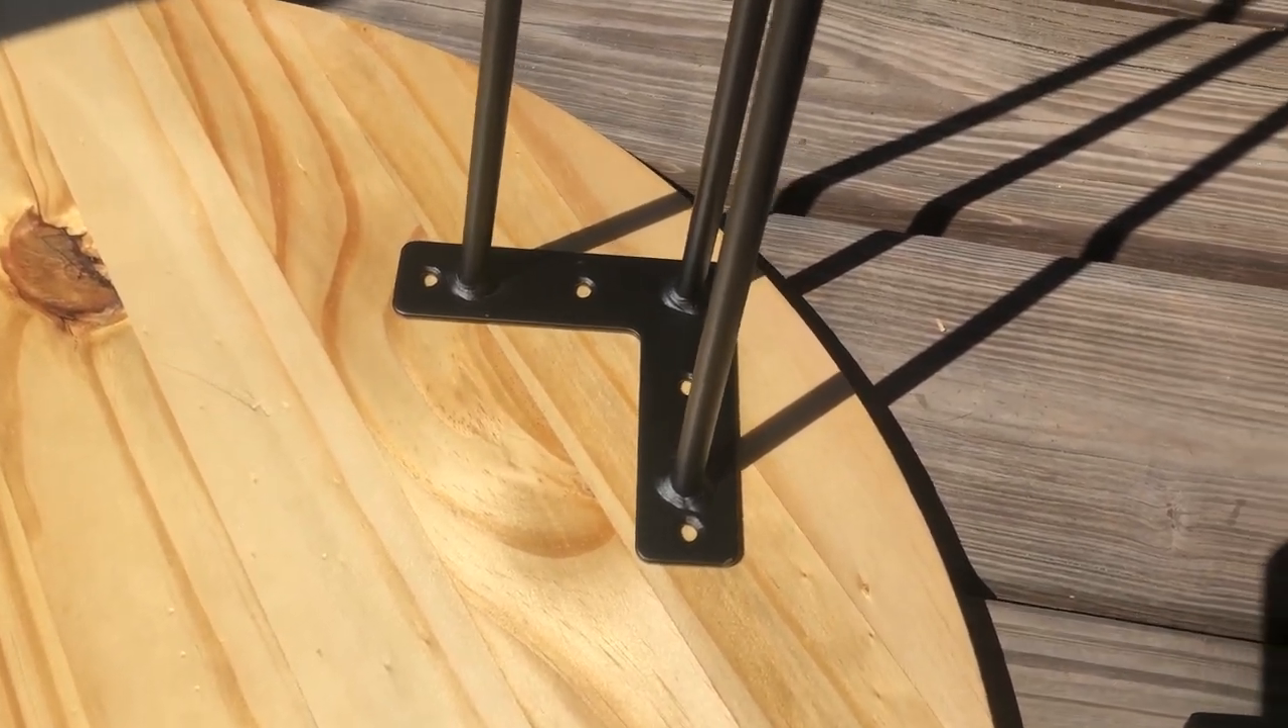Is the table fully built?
No.